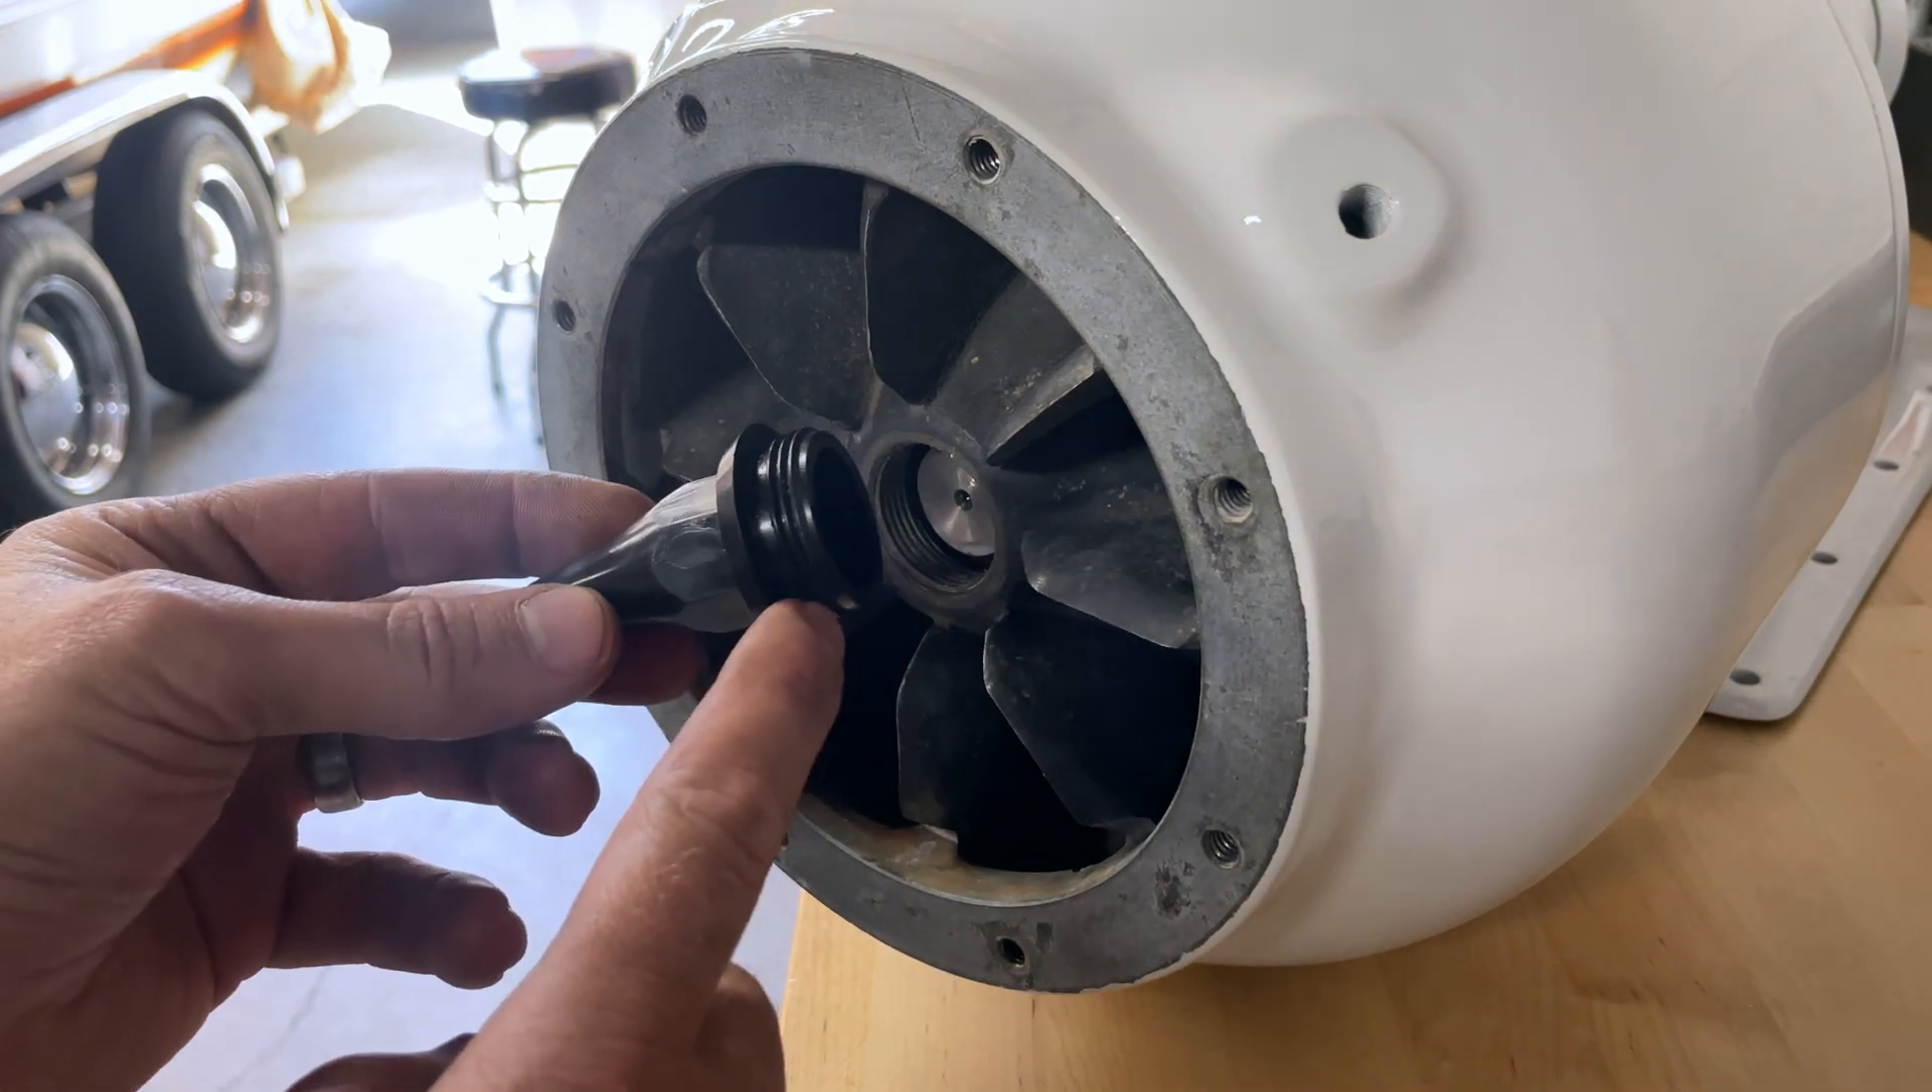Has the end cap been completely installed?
No.